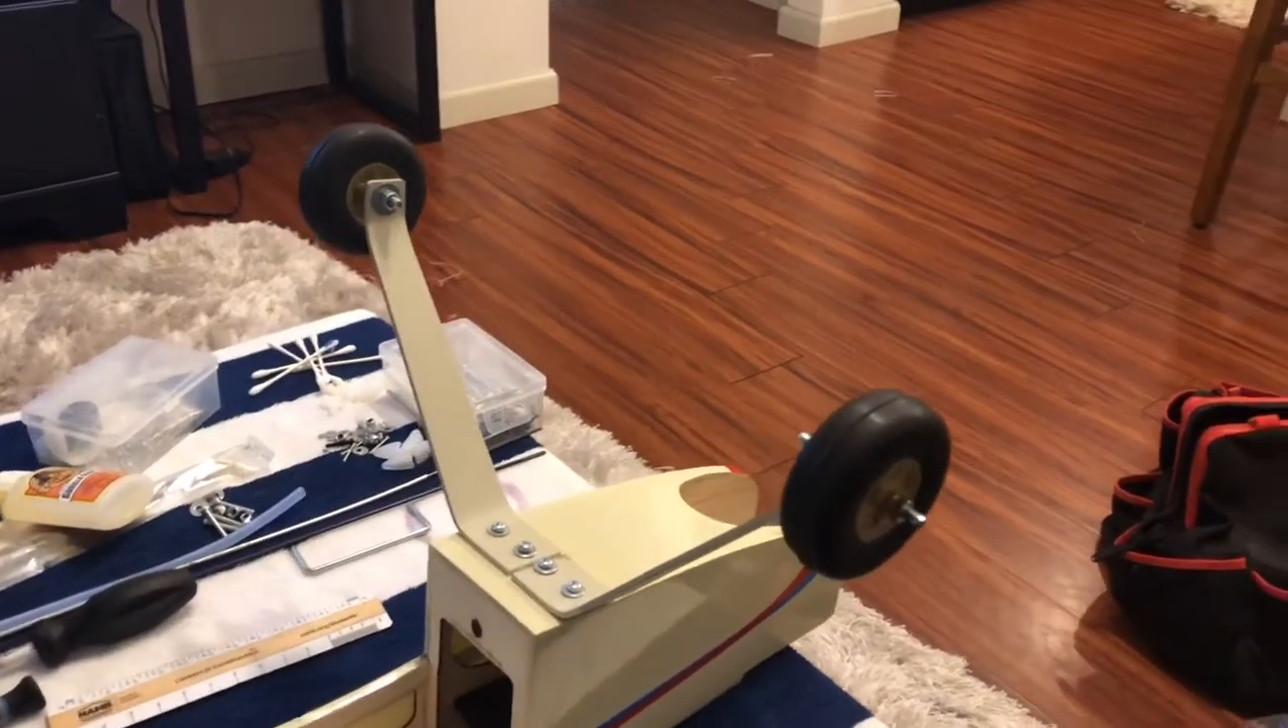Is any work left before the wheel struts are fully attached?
No.